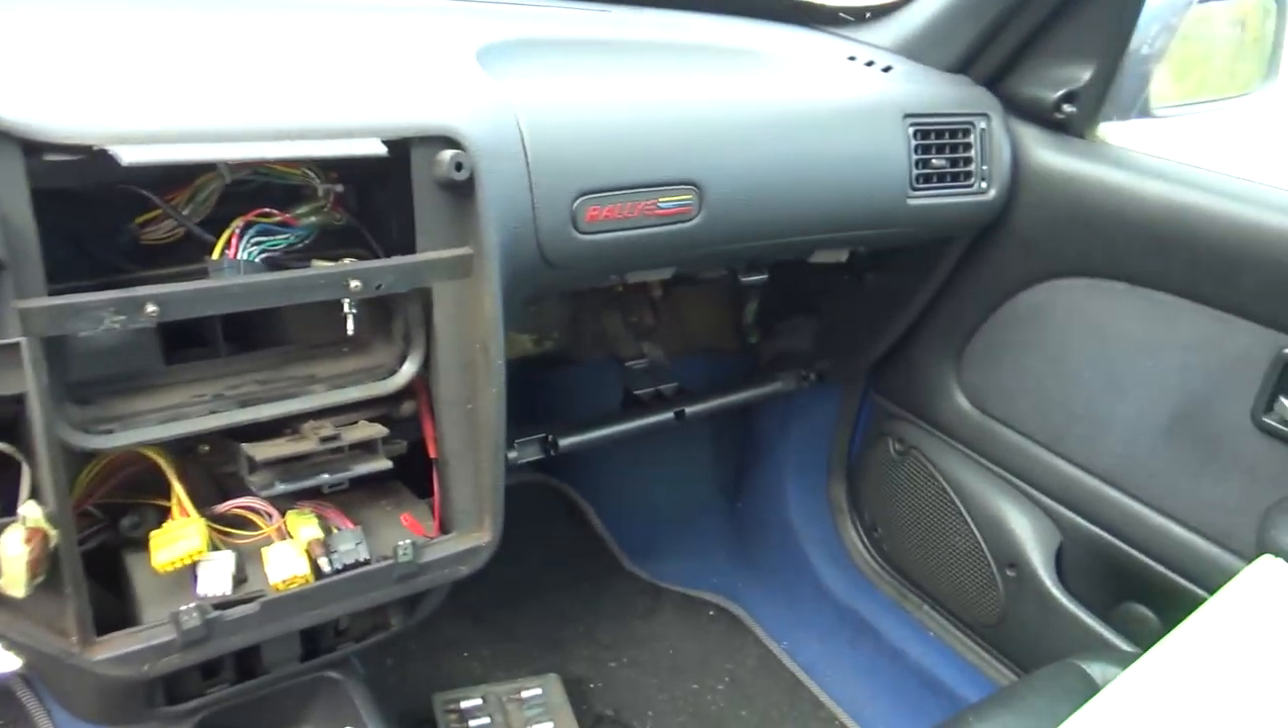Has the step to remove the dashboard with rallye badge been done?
No.